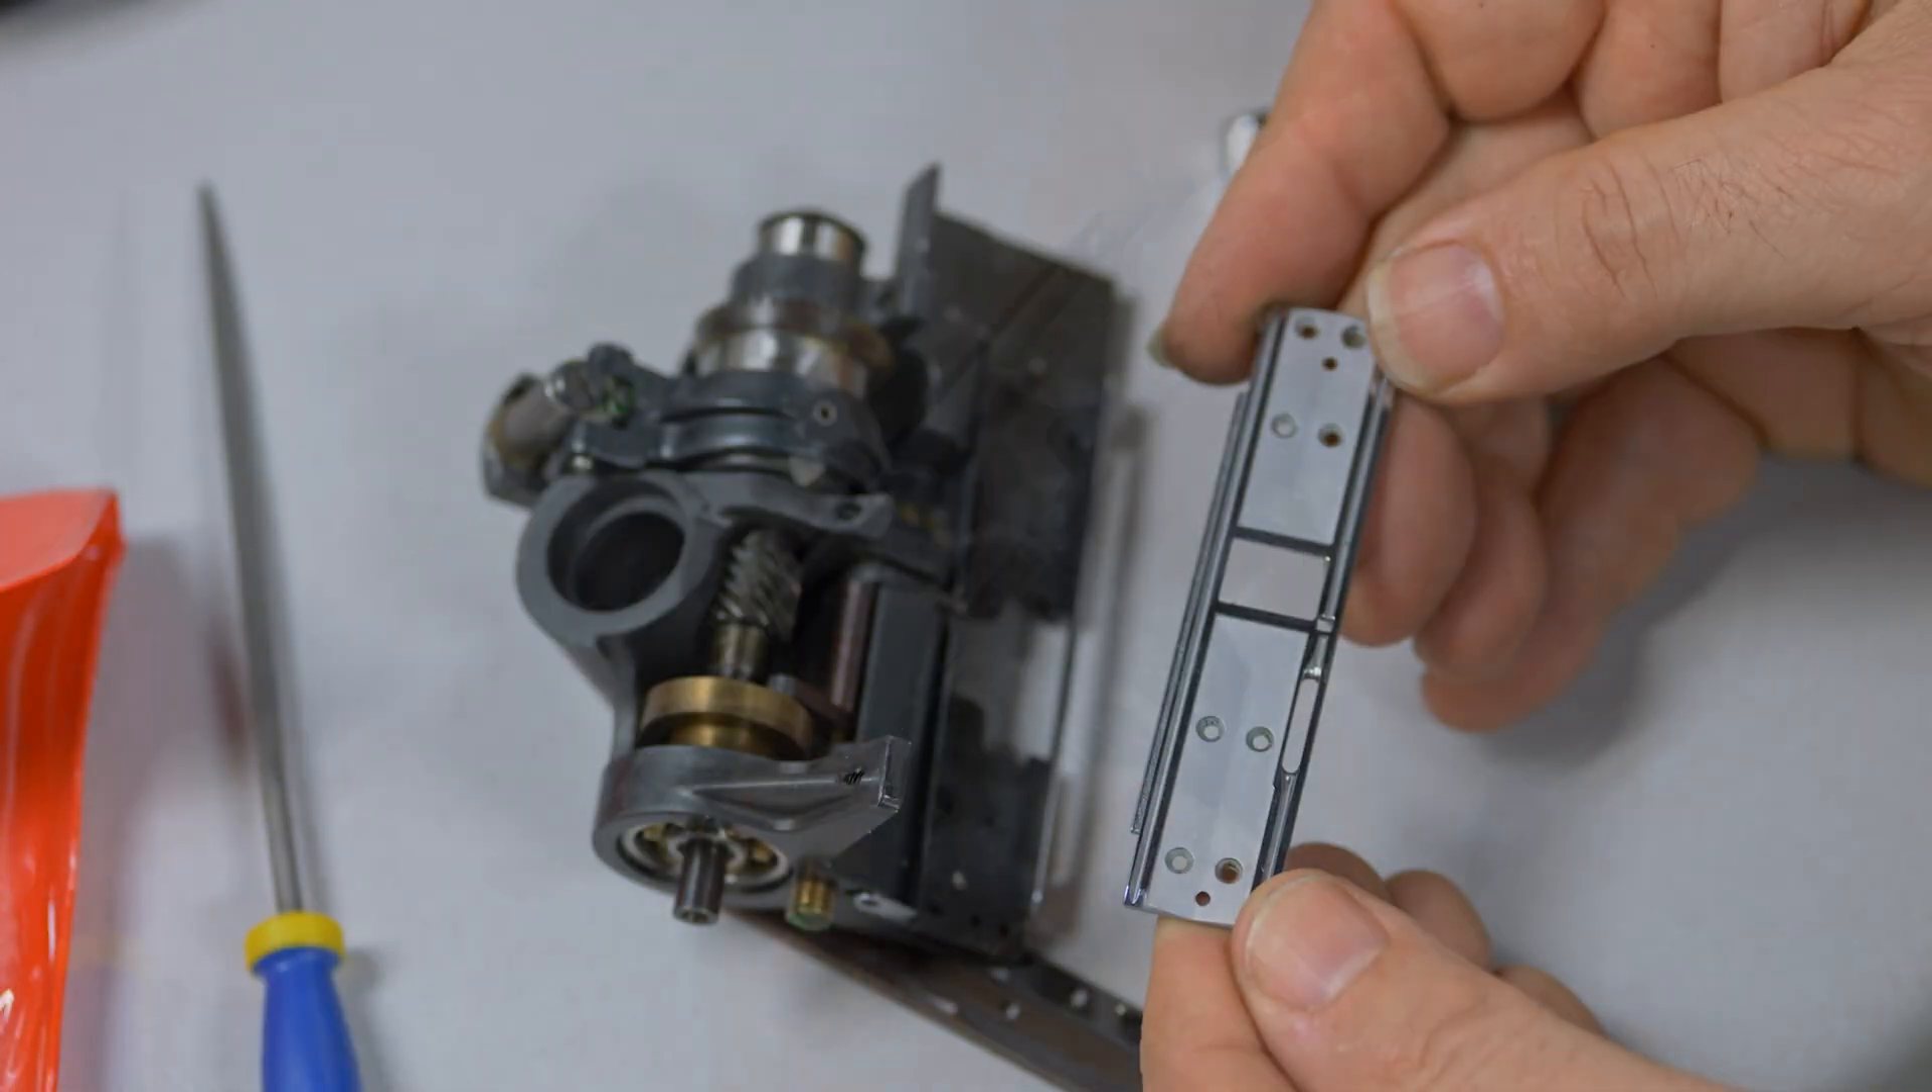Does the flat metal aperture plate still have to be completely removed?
No.